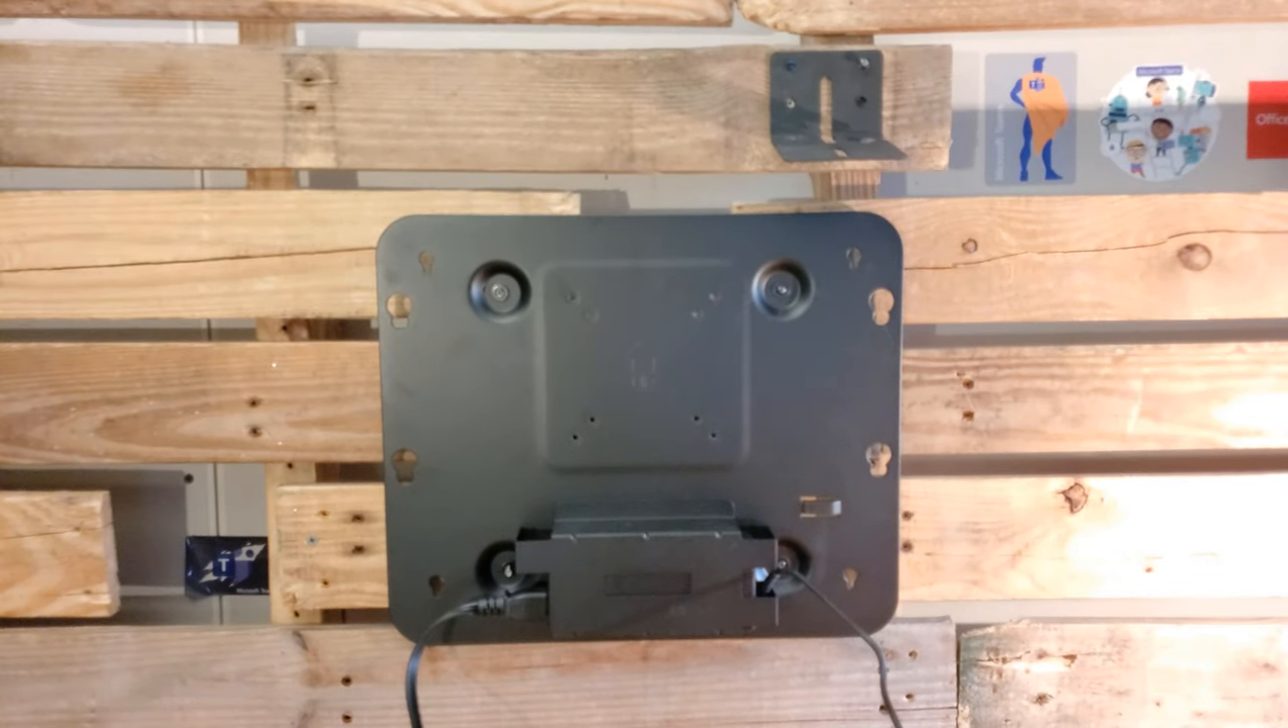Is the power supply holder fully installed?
Yes.